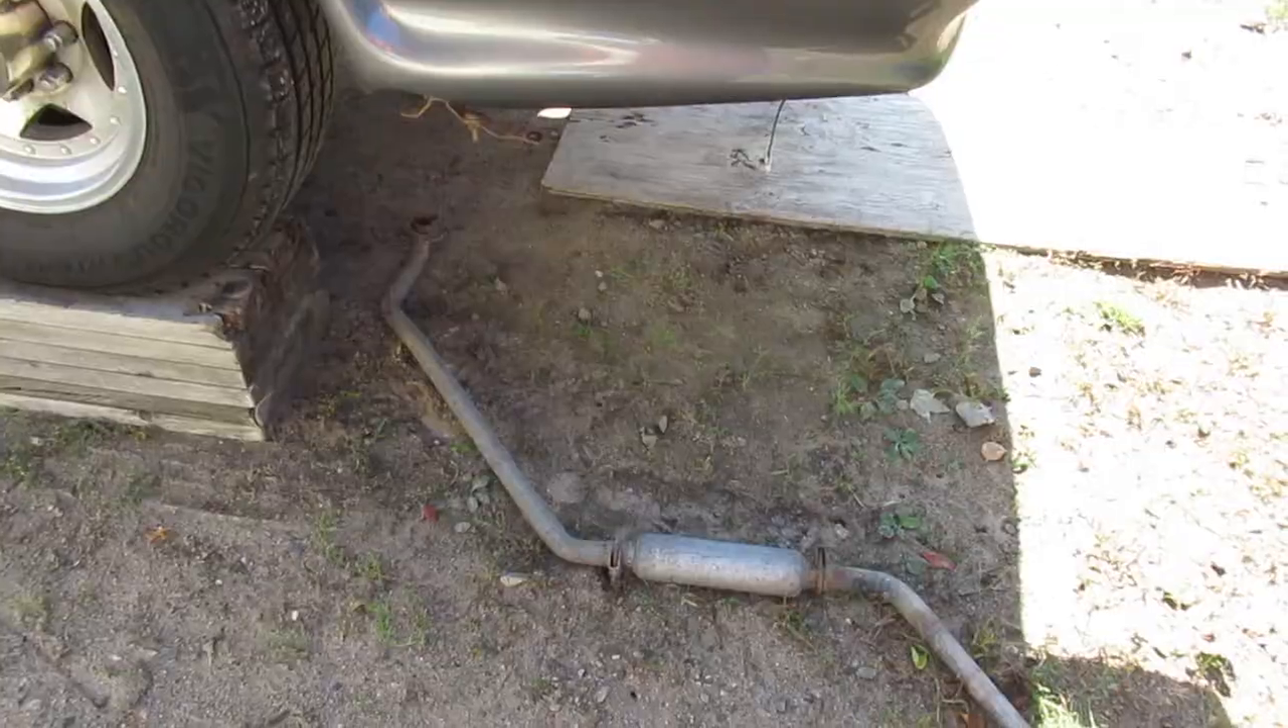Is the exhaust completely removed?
Yes.